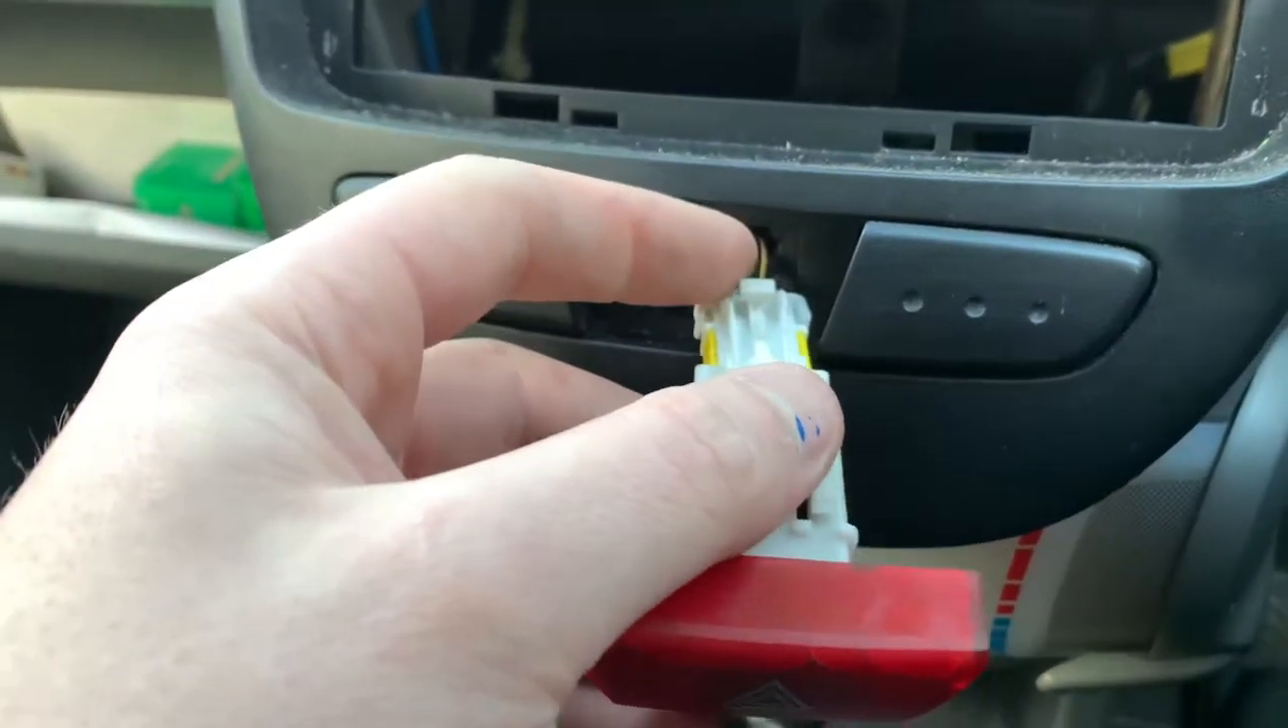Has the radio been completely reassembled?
No.